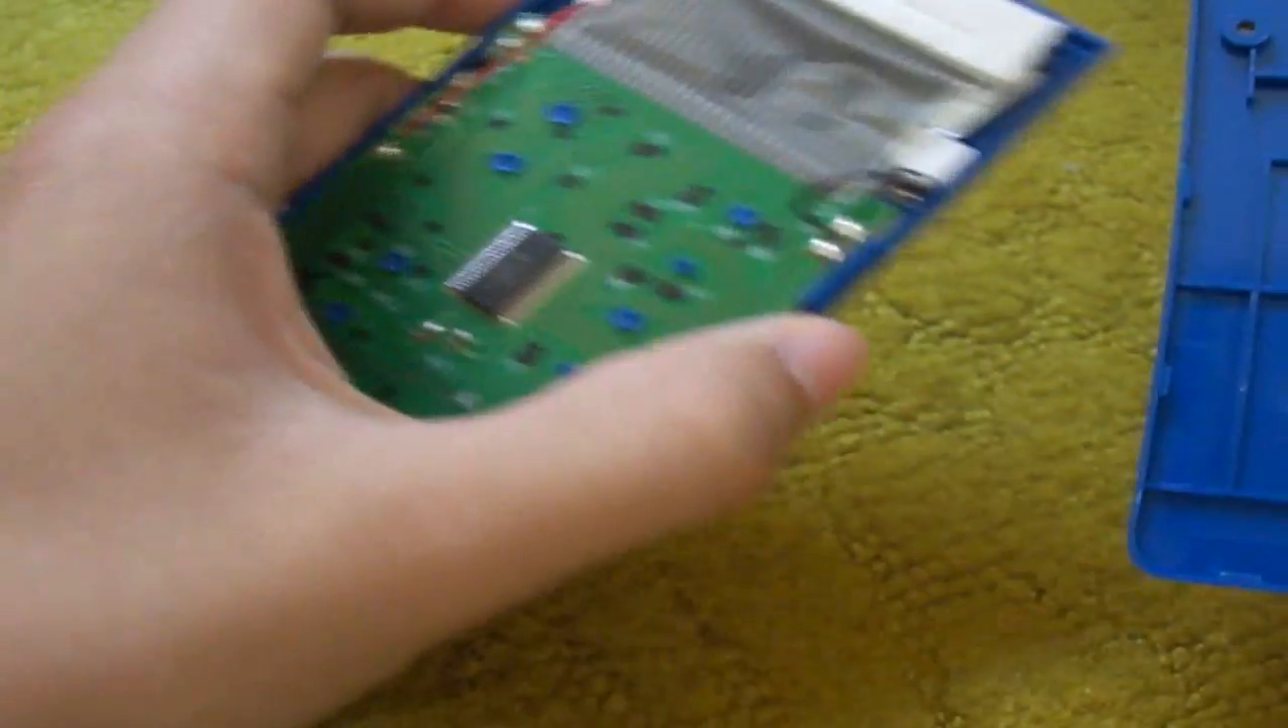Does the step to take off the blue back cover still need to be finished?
No.